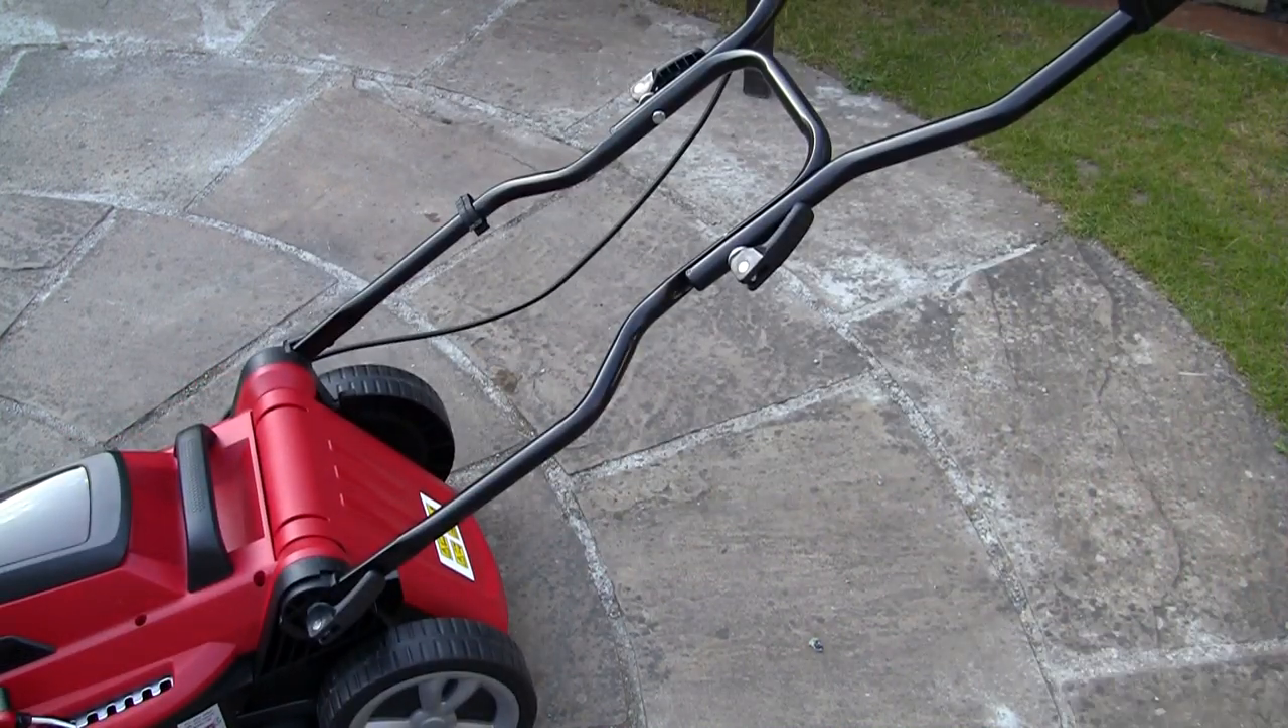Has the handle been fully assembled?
Yes.